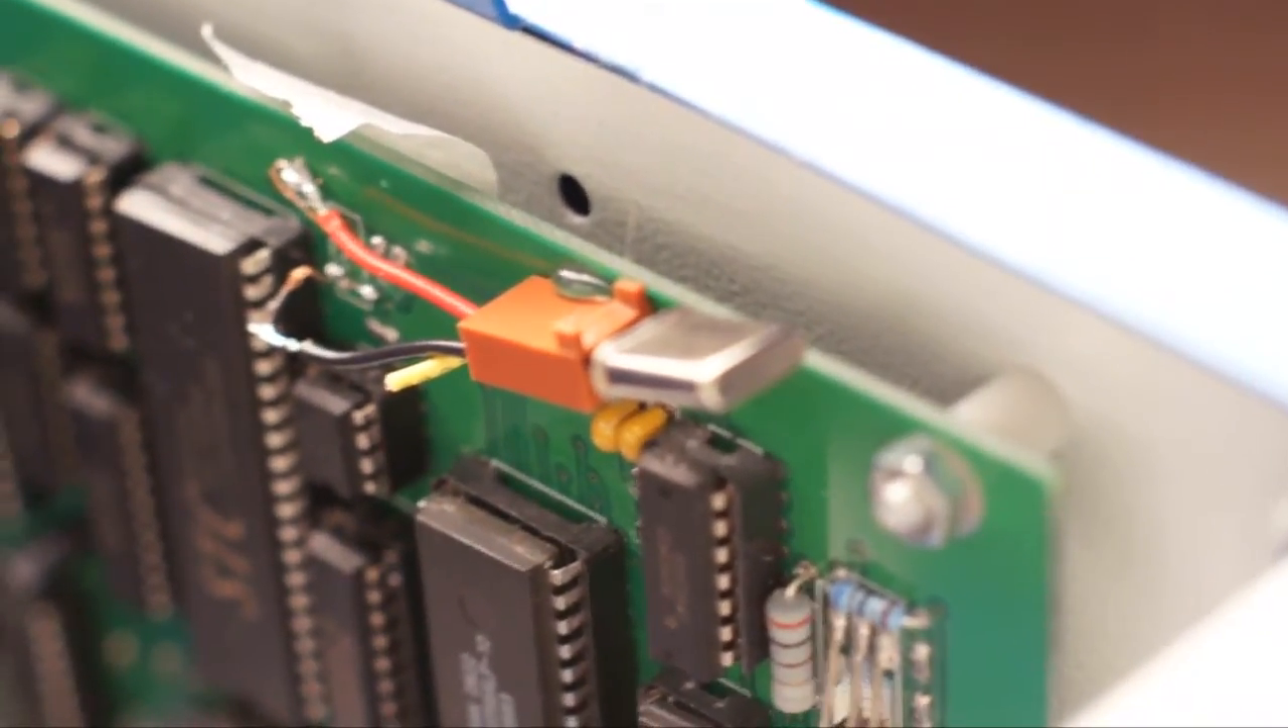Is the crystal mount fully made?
Yes.